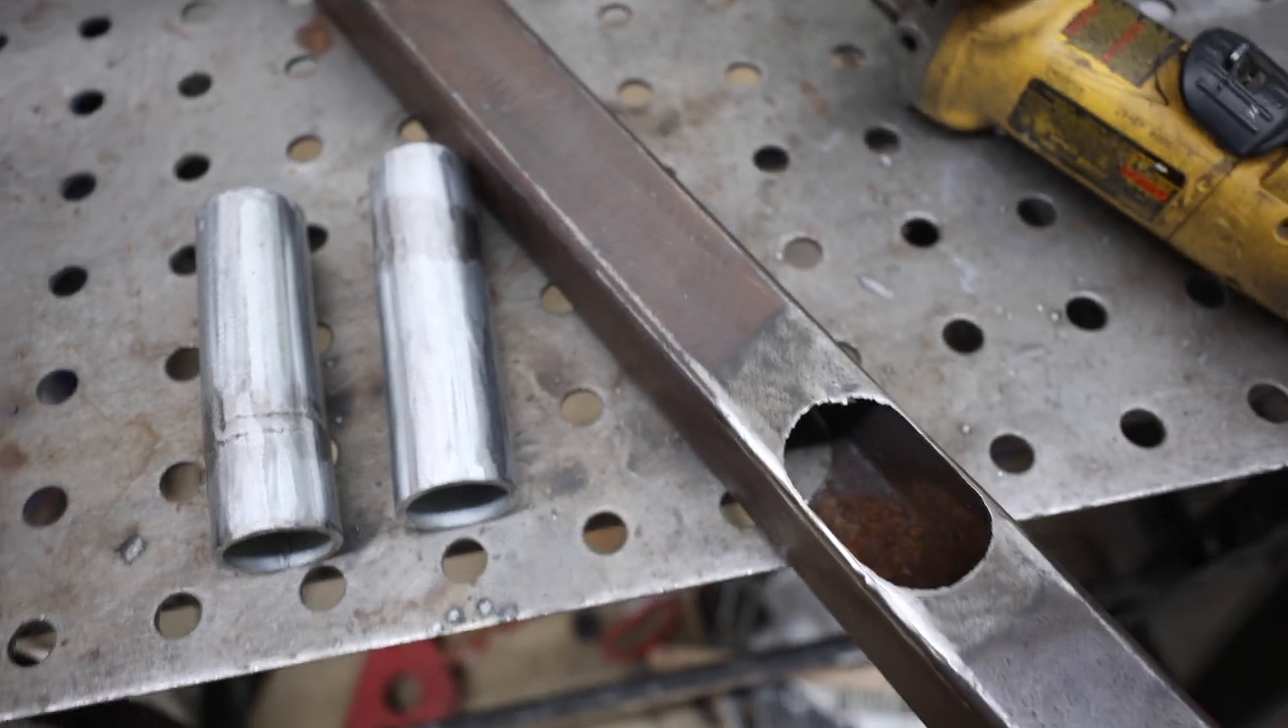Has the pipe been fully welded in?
No.